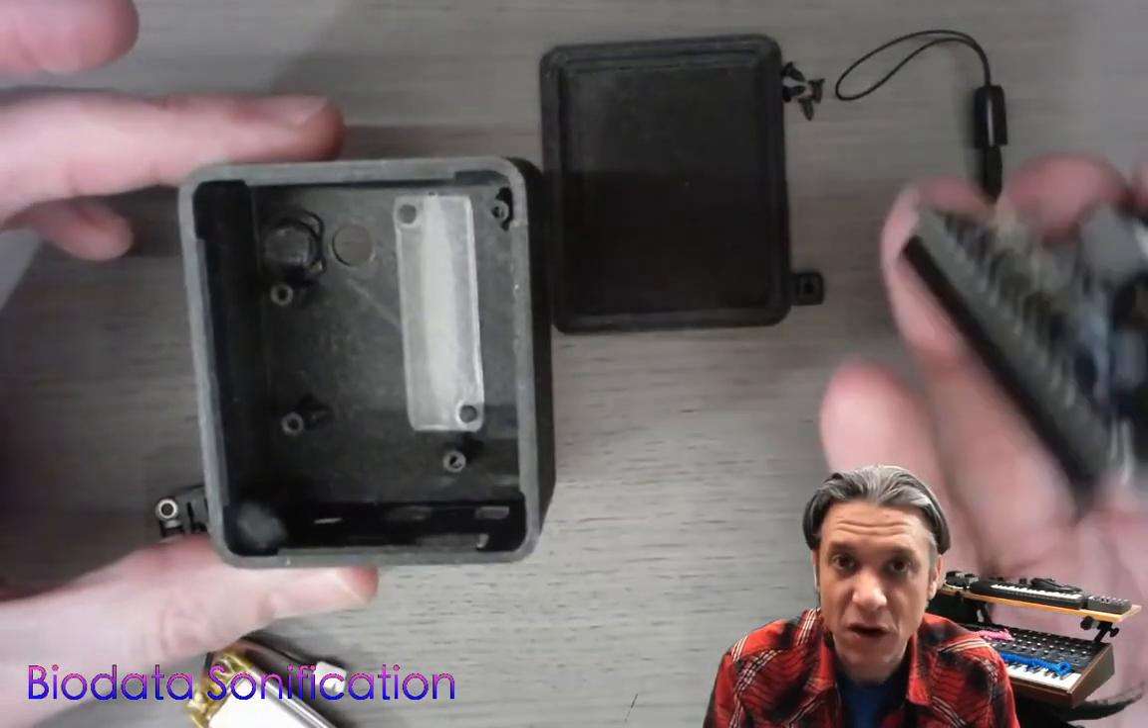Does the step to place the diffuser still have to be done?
No.